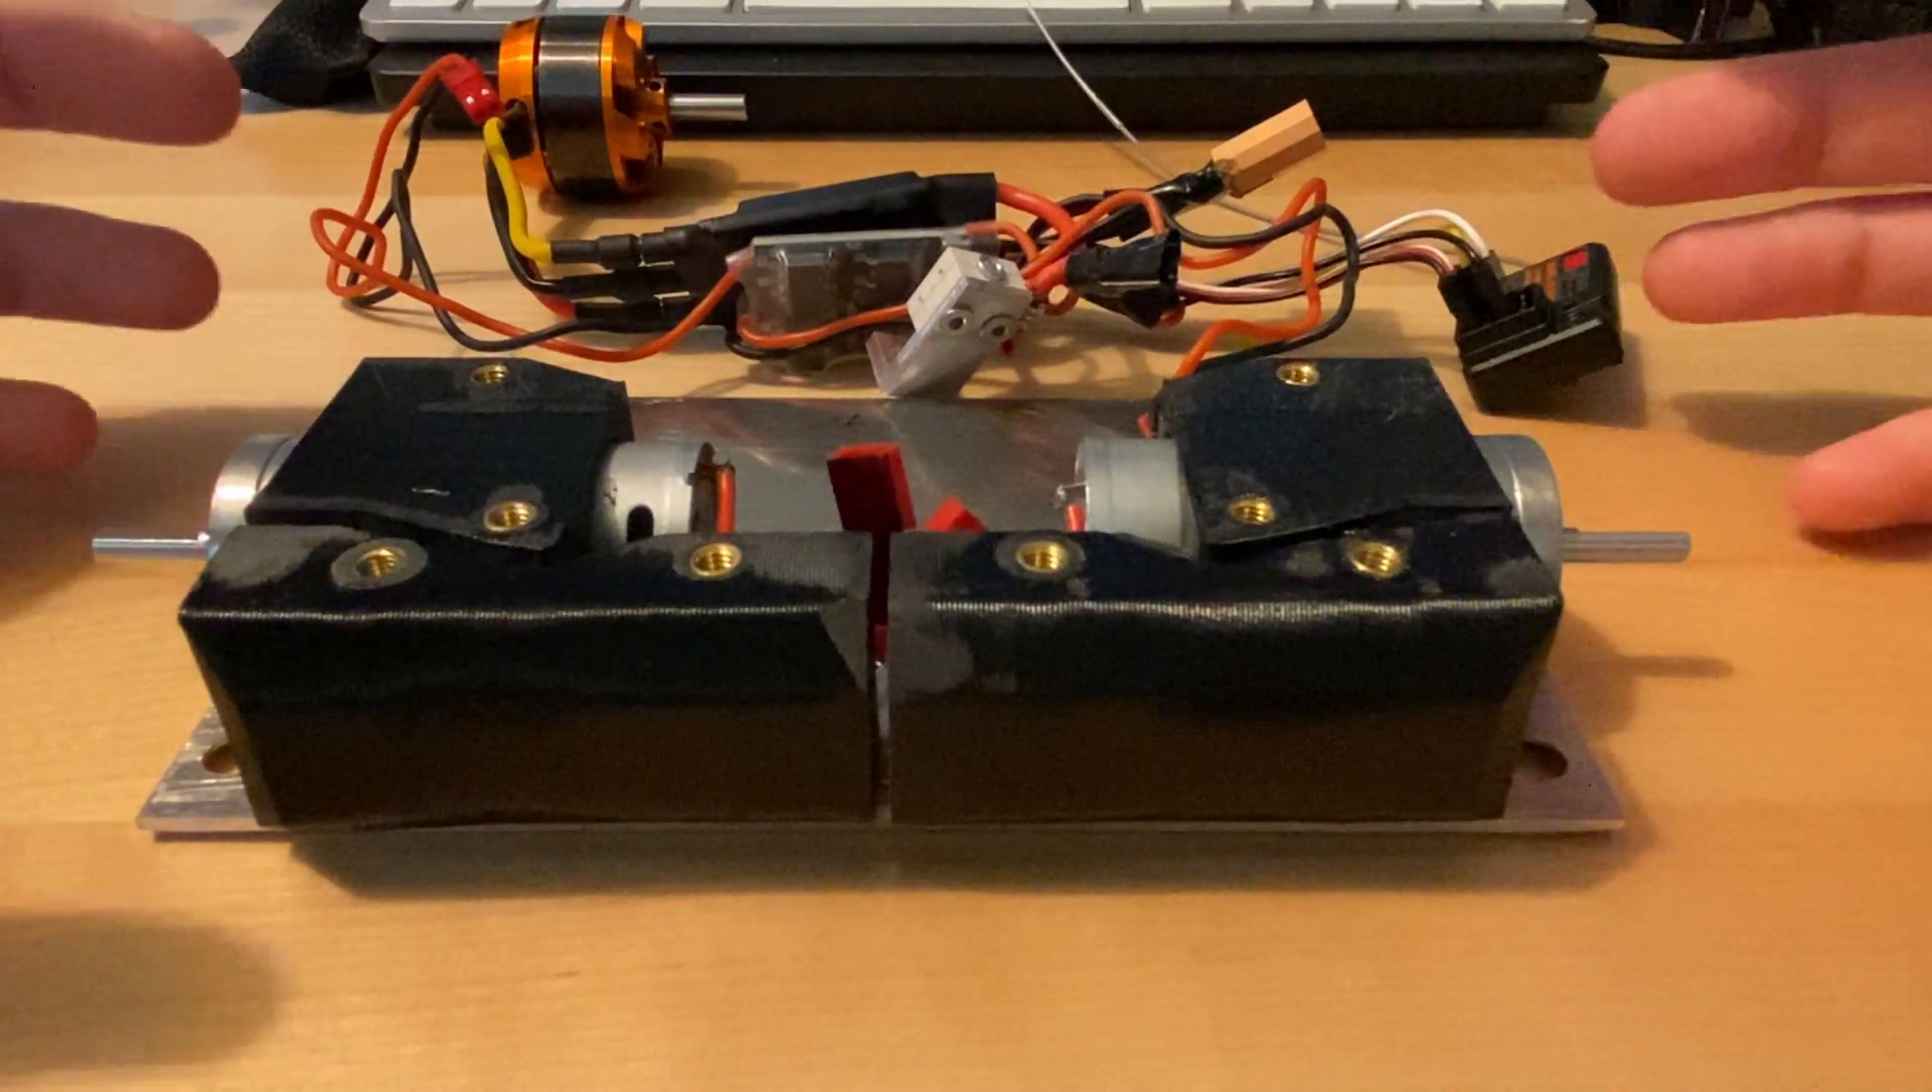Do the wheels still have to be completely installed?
Yes.